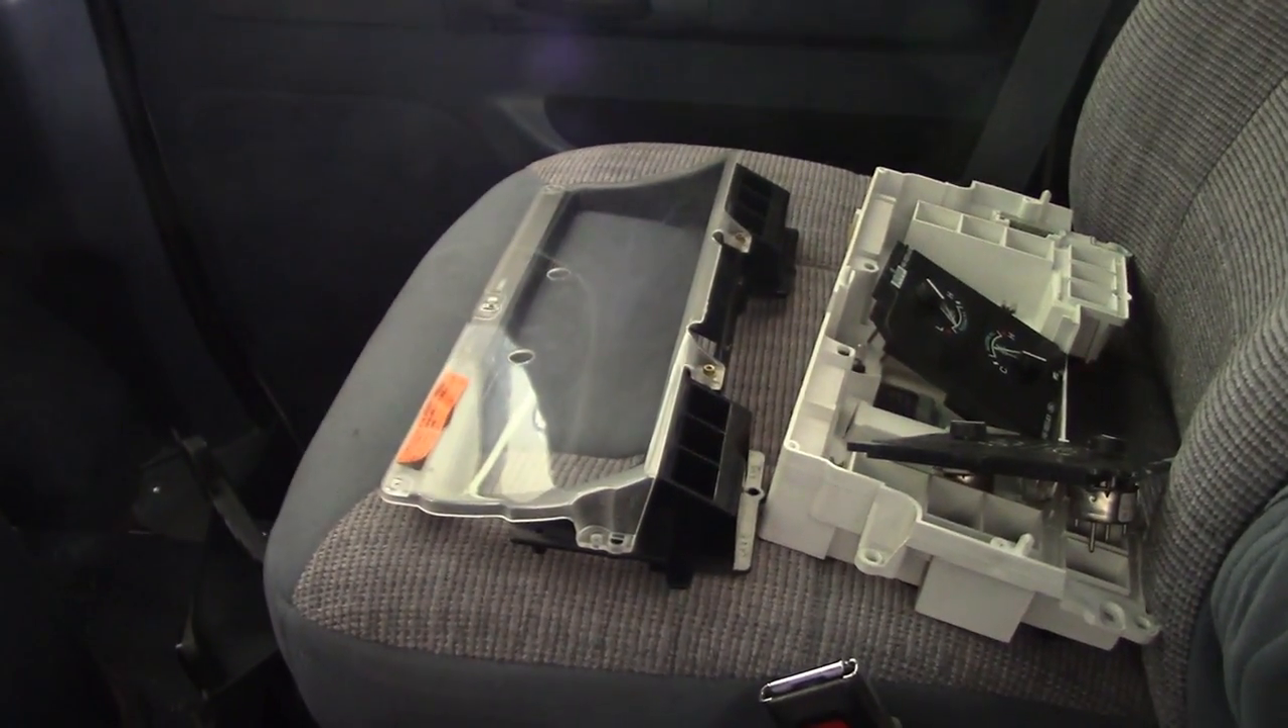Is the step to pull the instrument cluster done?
Yes.